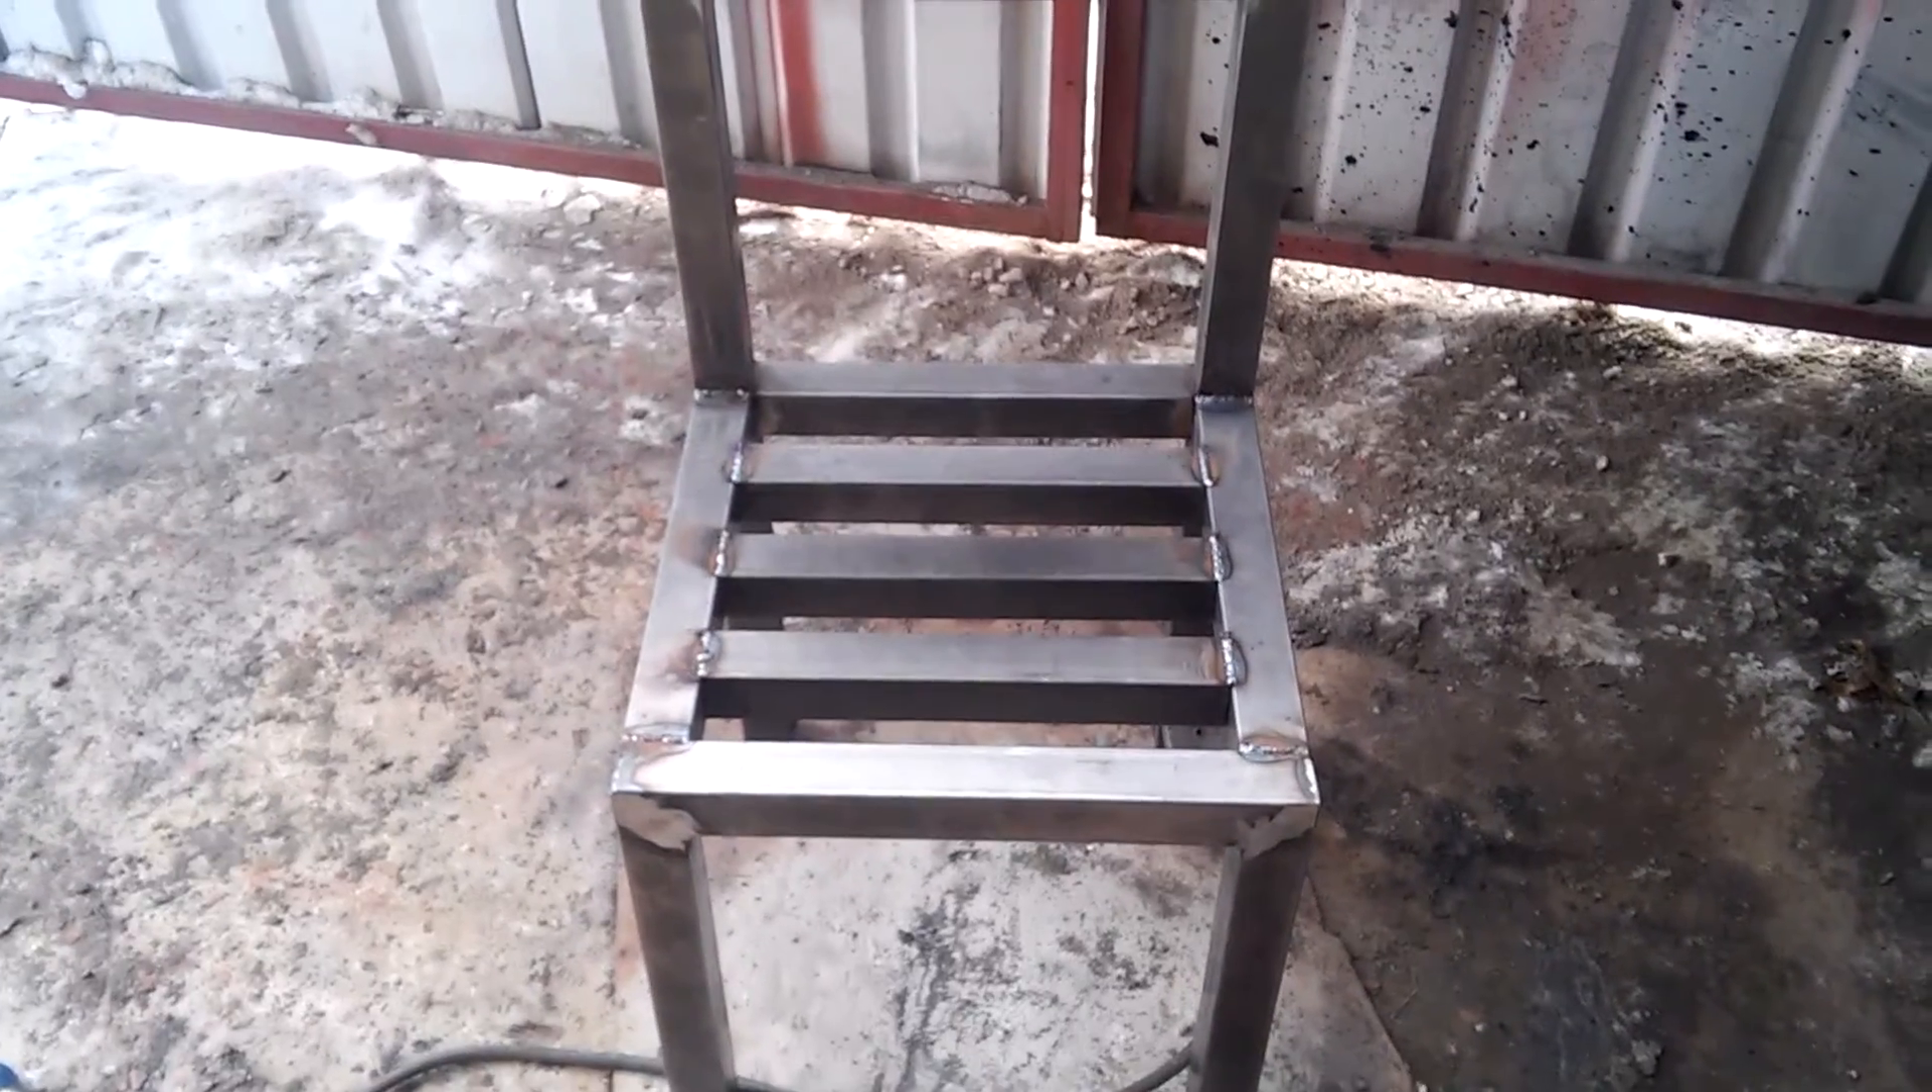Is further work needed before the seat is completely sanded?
Yes.